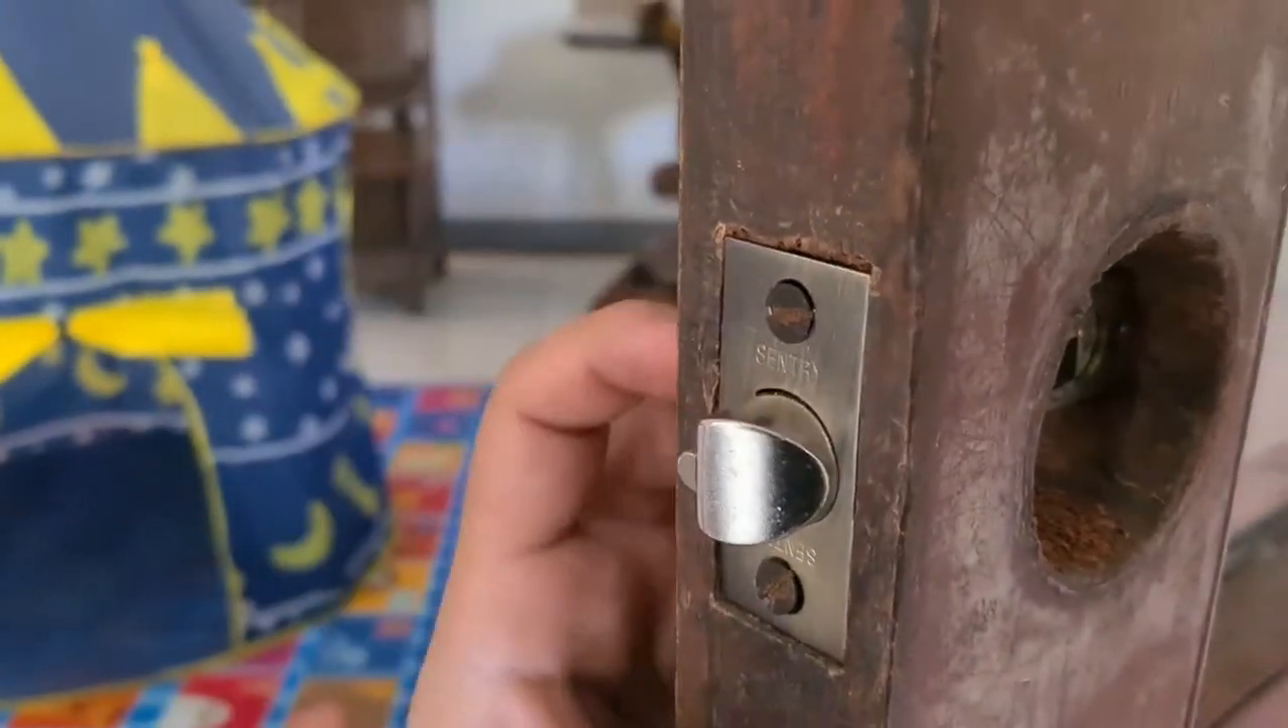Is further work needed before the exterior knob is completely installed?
Yes.